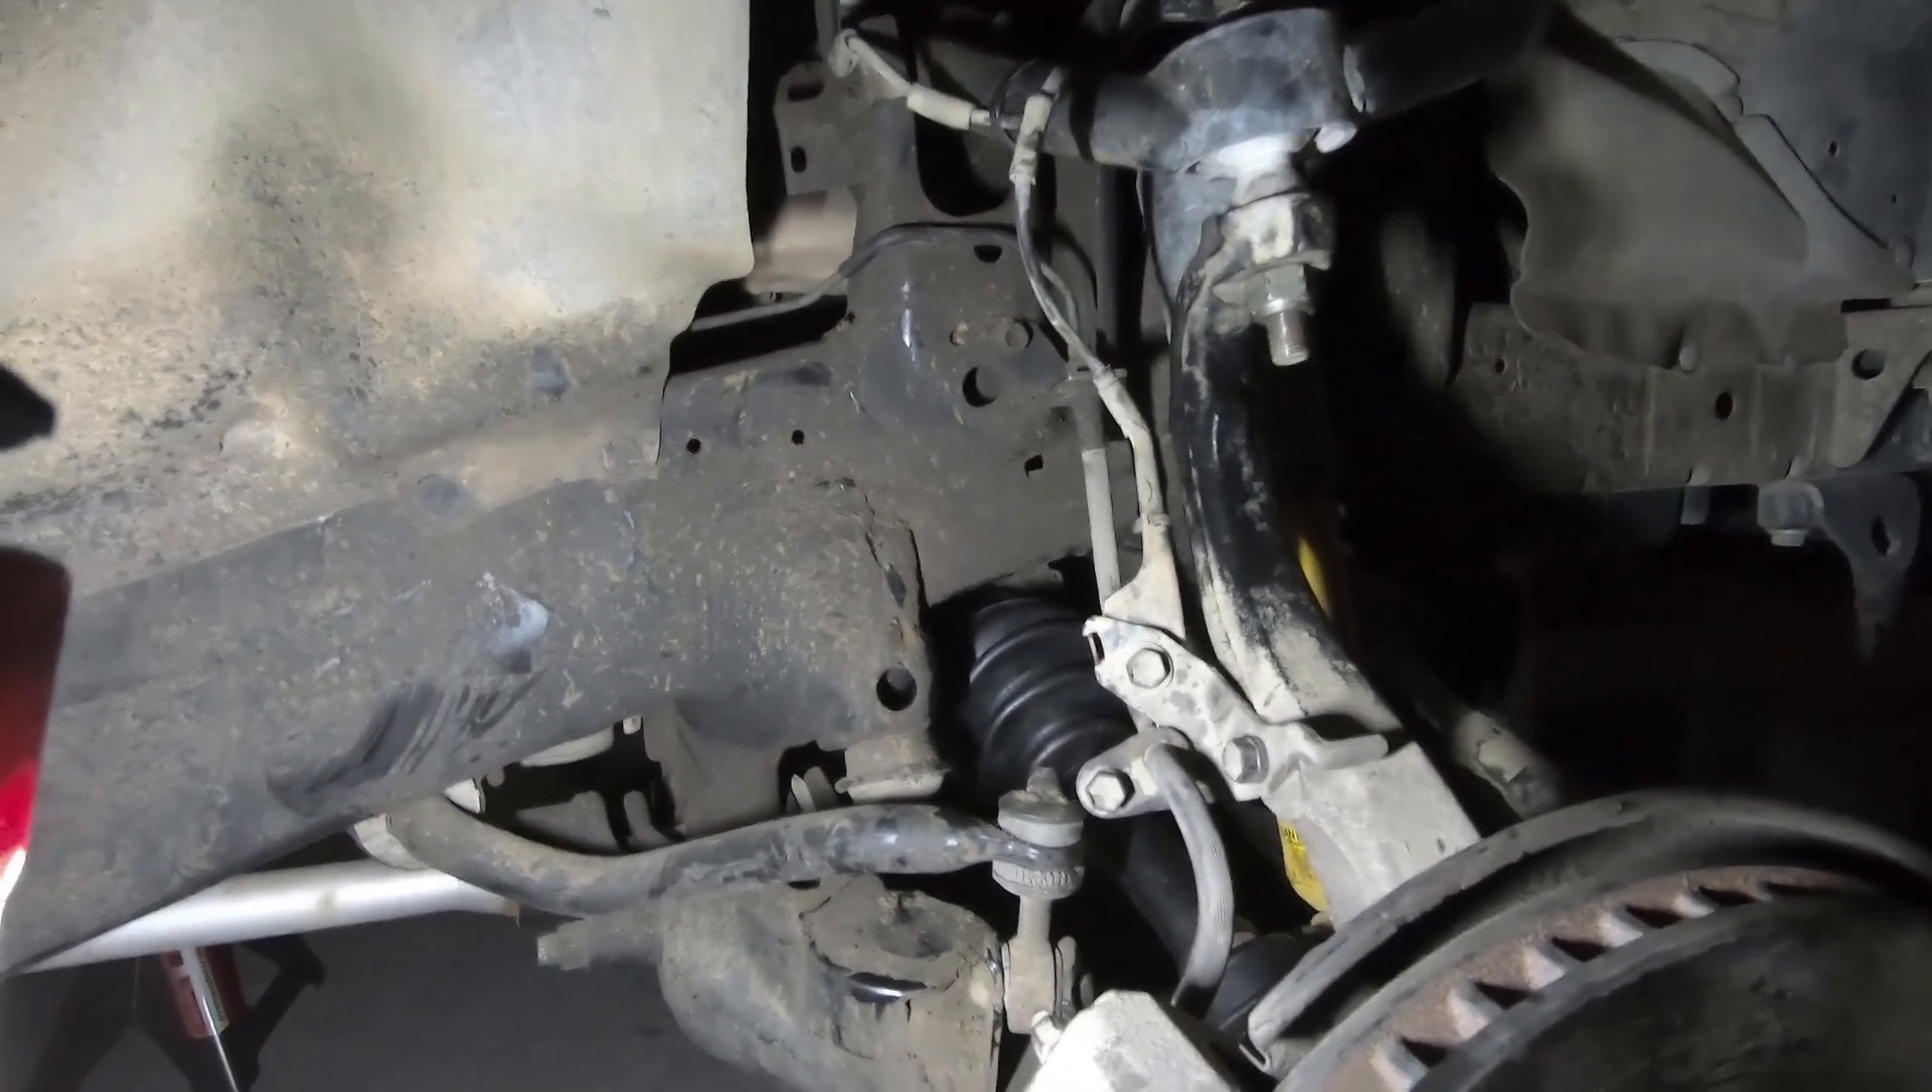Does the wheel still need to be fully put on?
Yes.